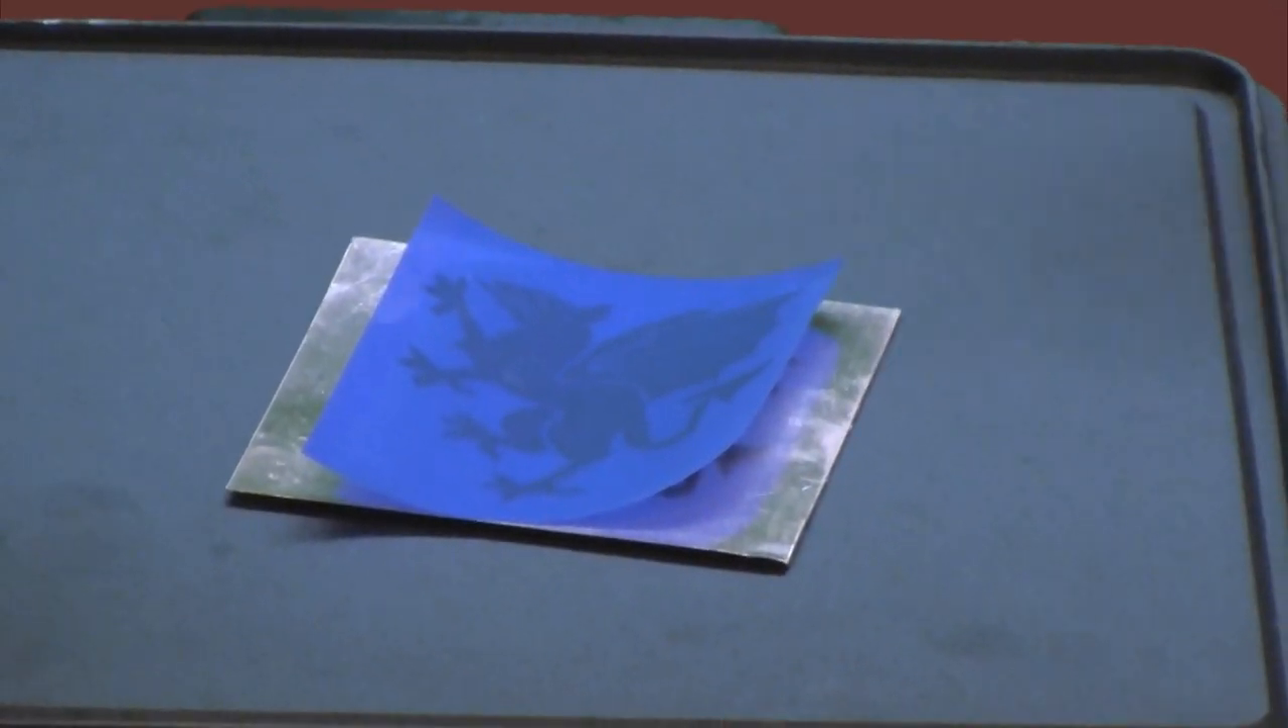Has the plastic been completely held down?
No.